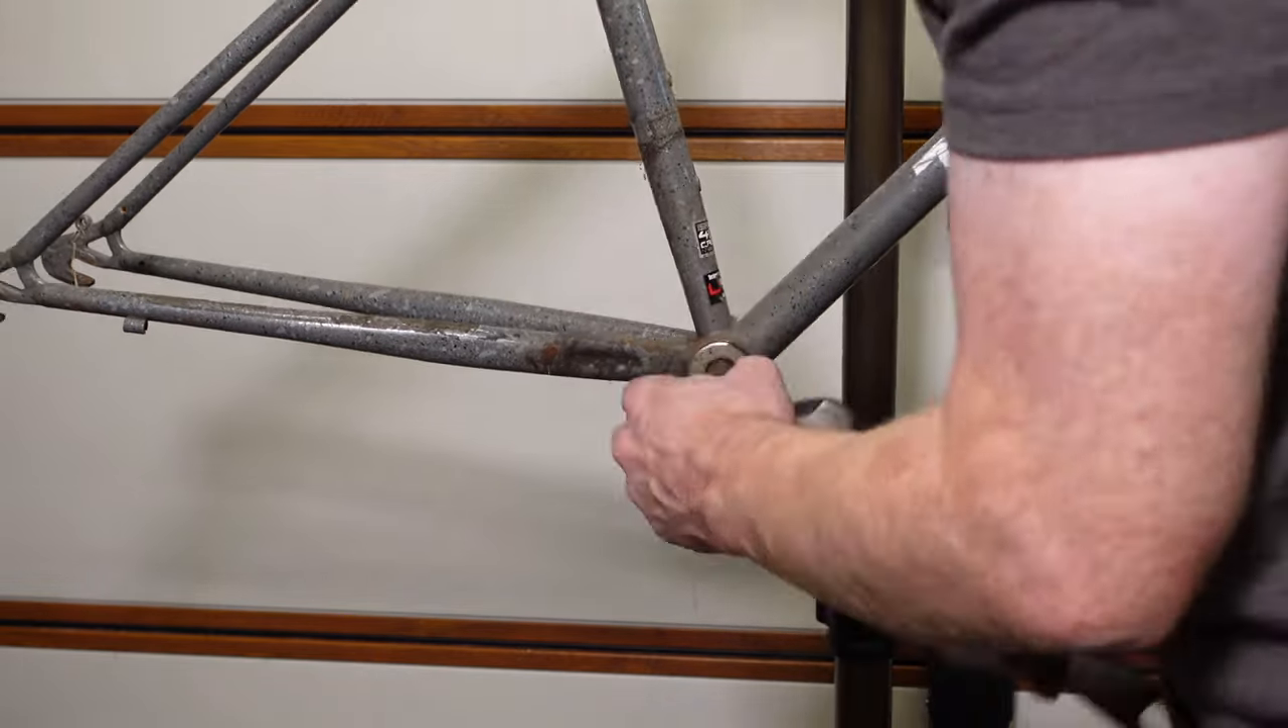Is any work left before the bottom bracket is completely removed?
Yes.